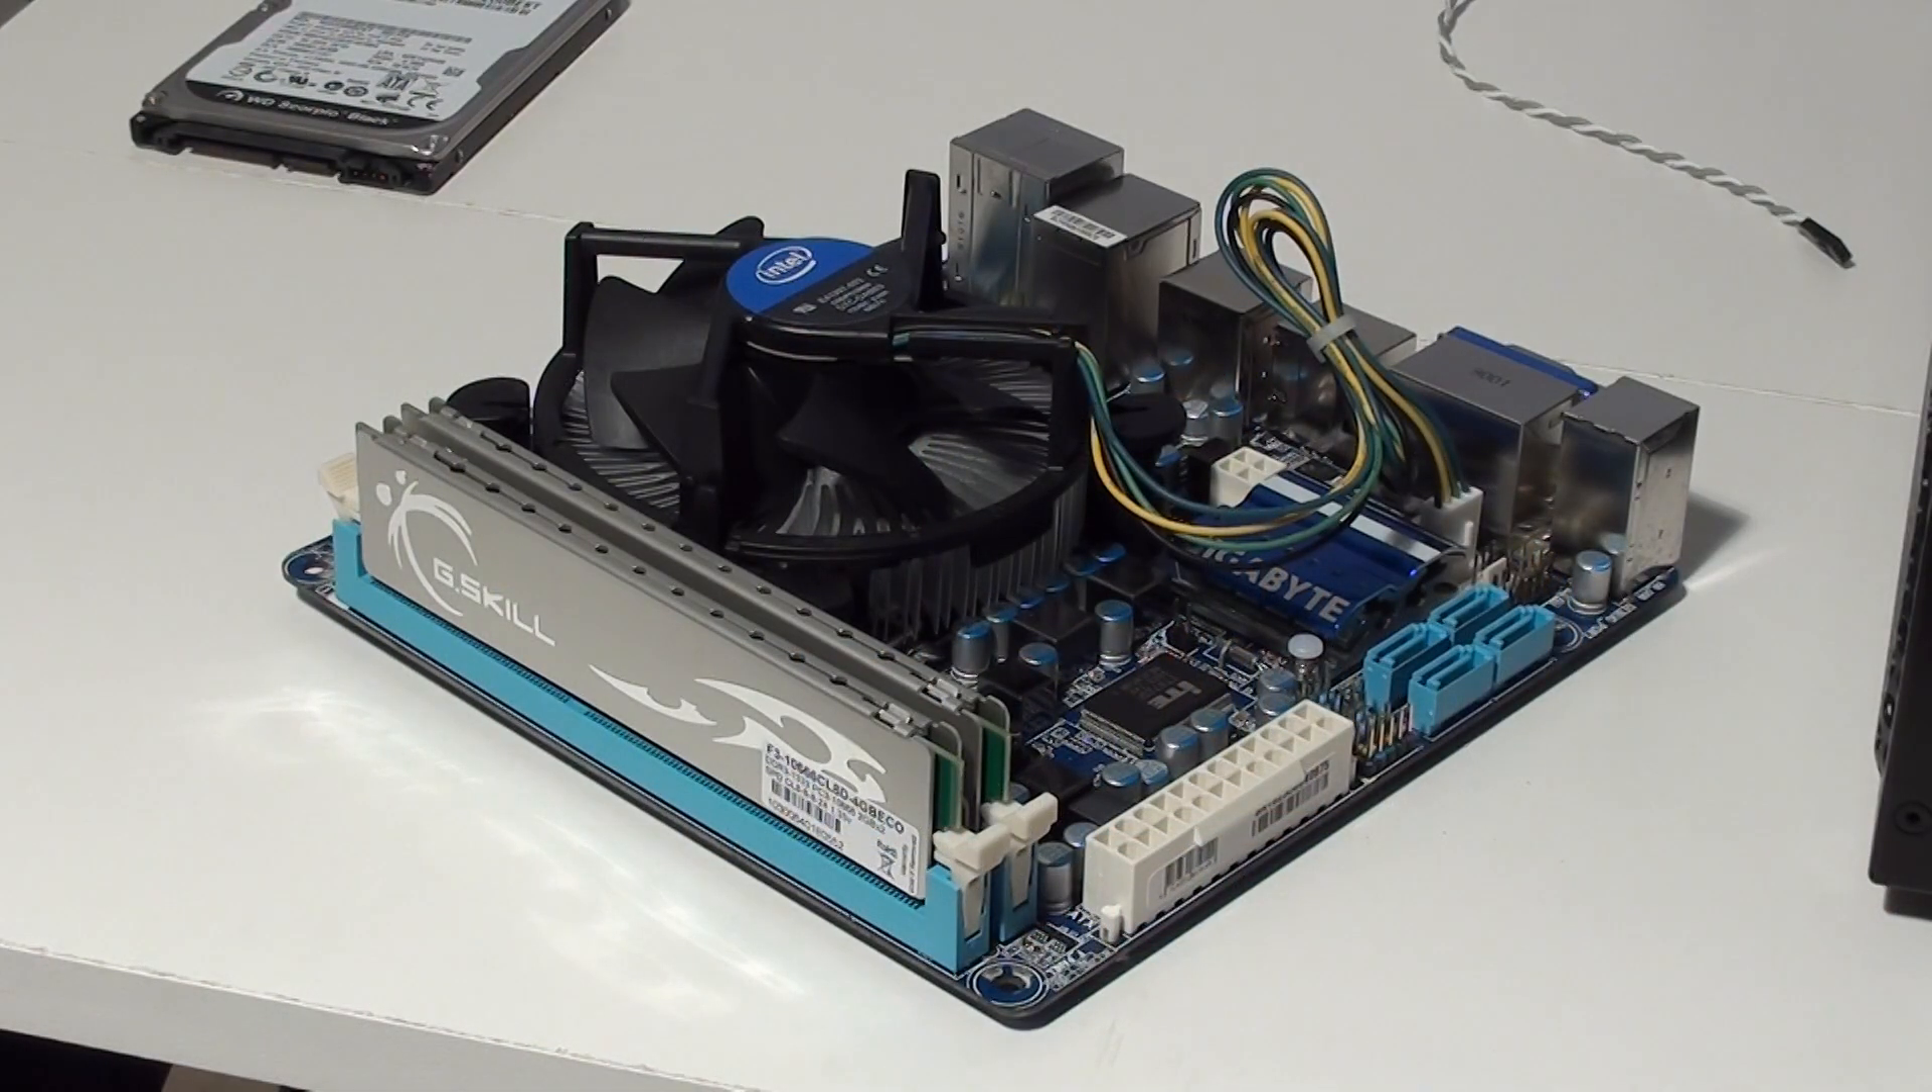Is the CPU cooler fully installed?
Yes.